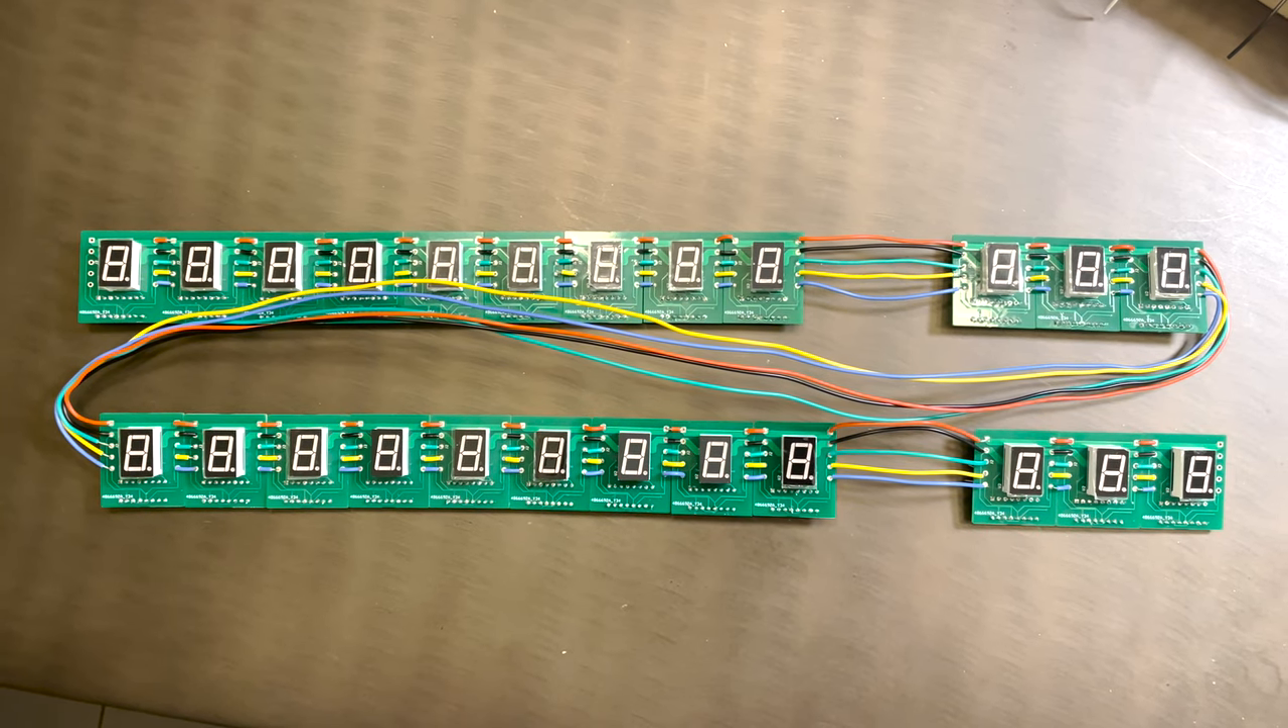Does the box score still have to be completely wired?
No.